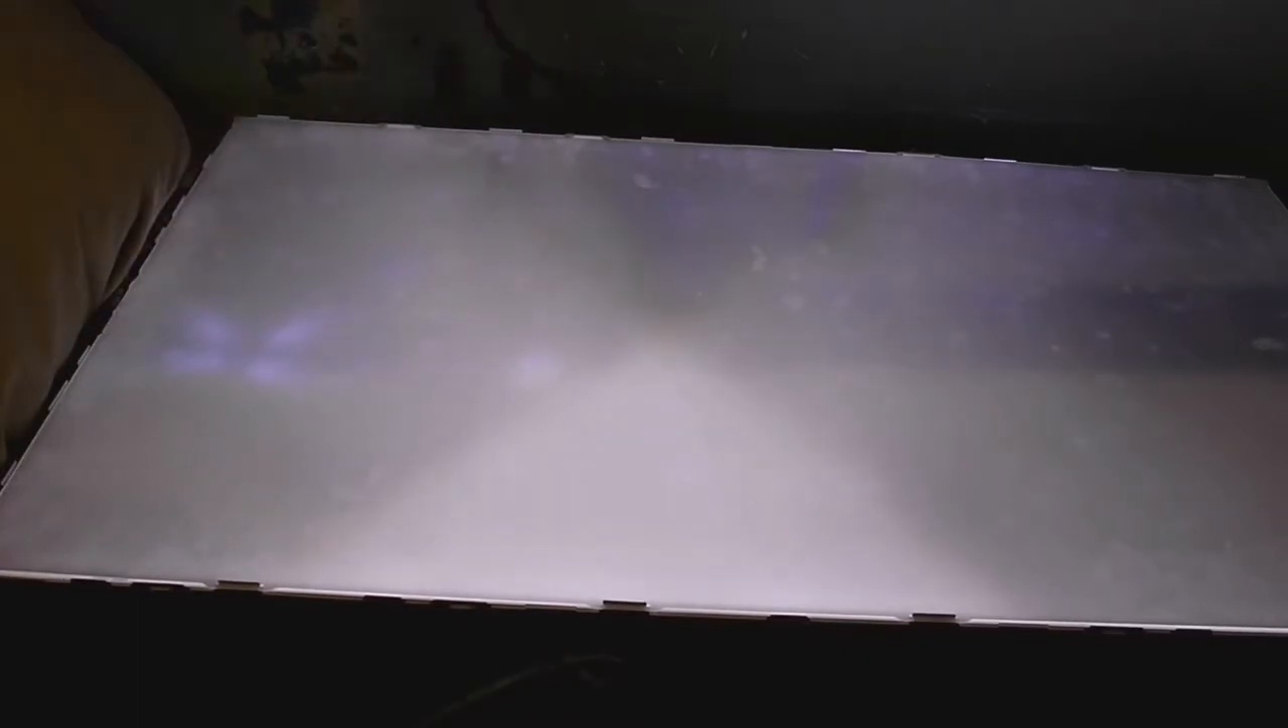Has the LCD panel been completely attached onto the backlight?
No.